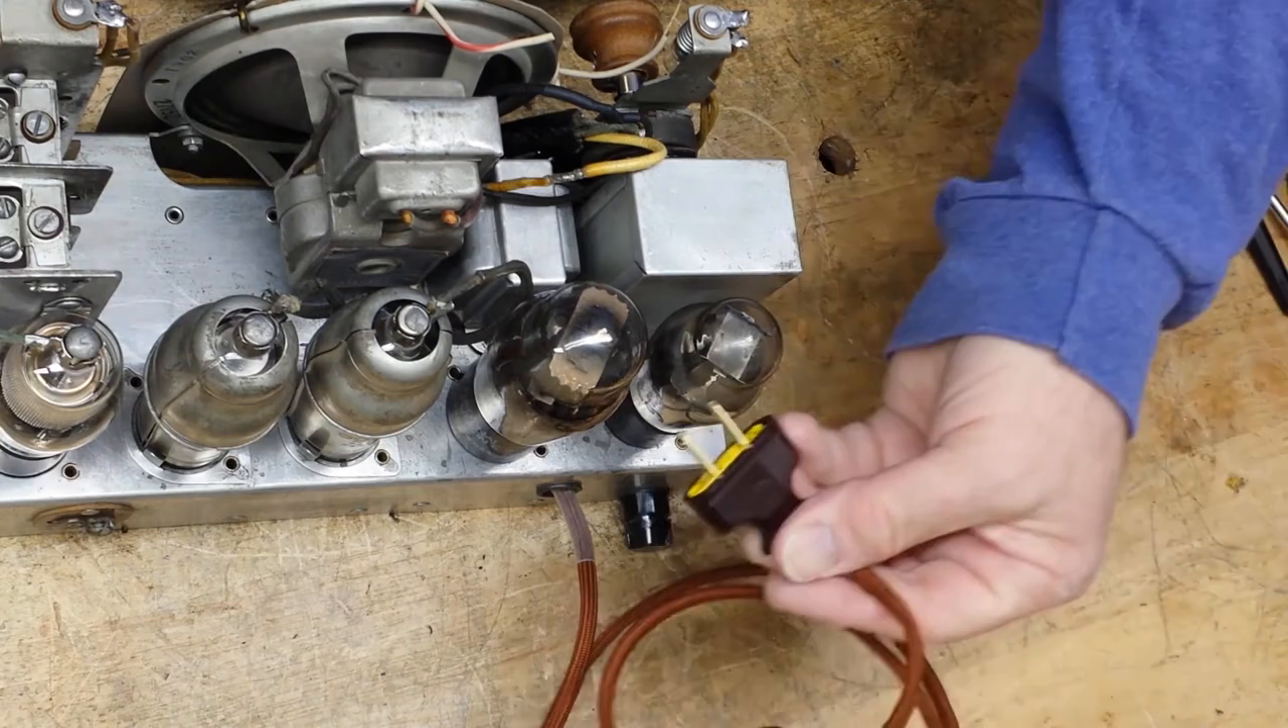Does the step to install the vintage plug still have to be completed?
No.